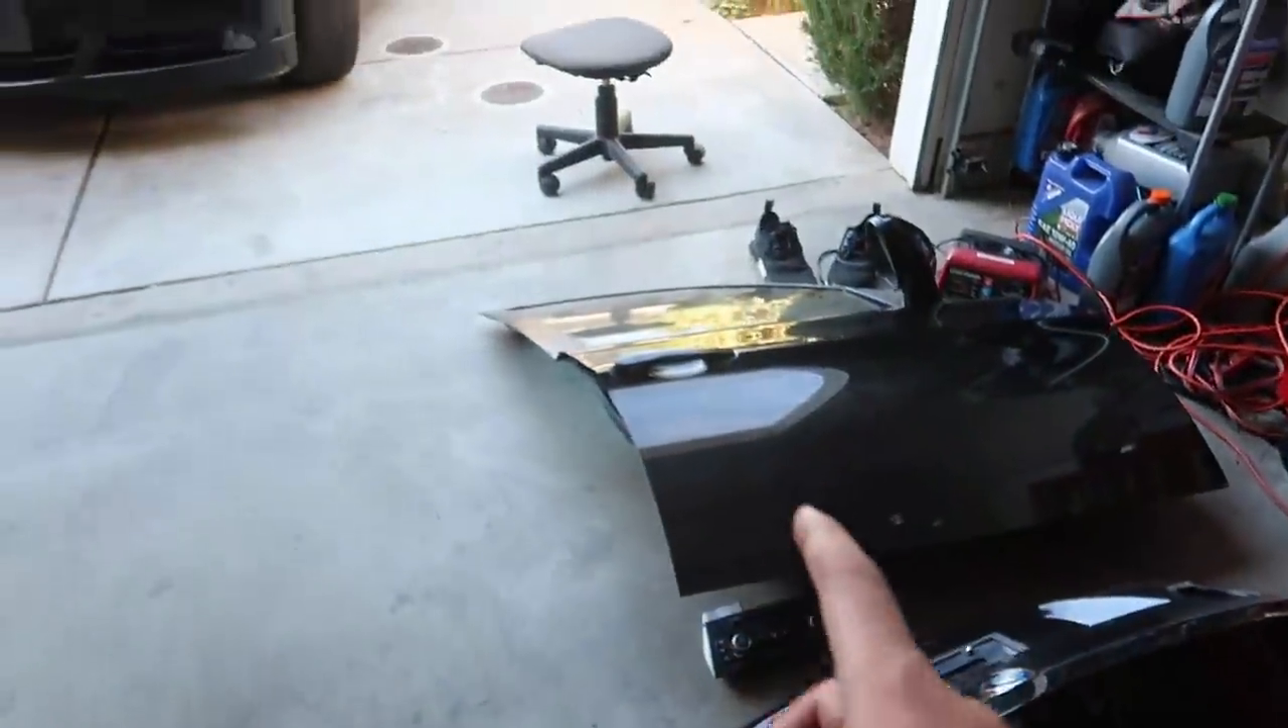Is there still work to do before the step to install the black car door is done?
Yes.